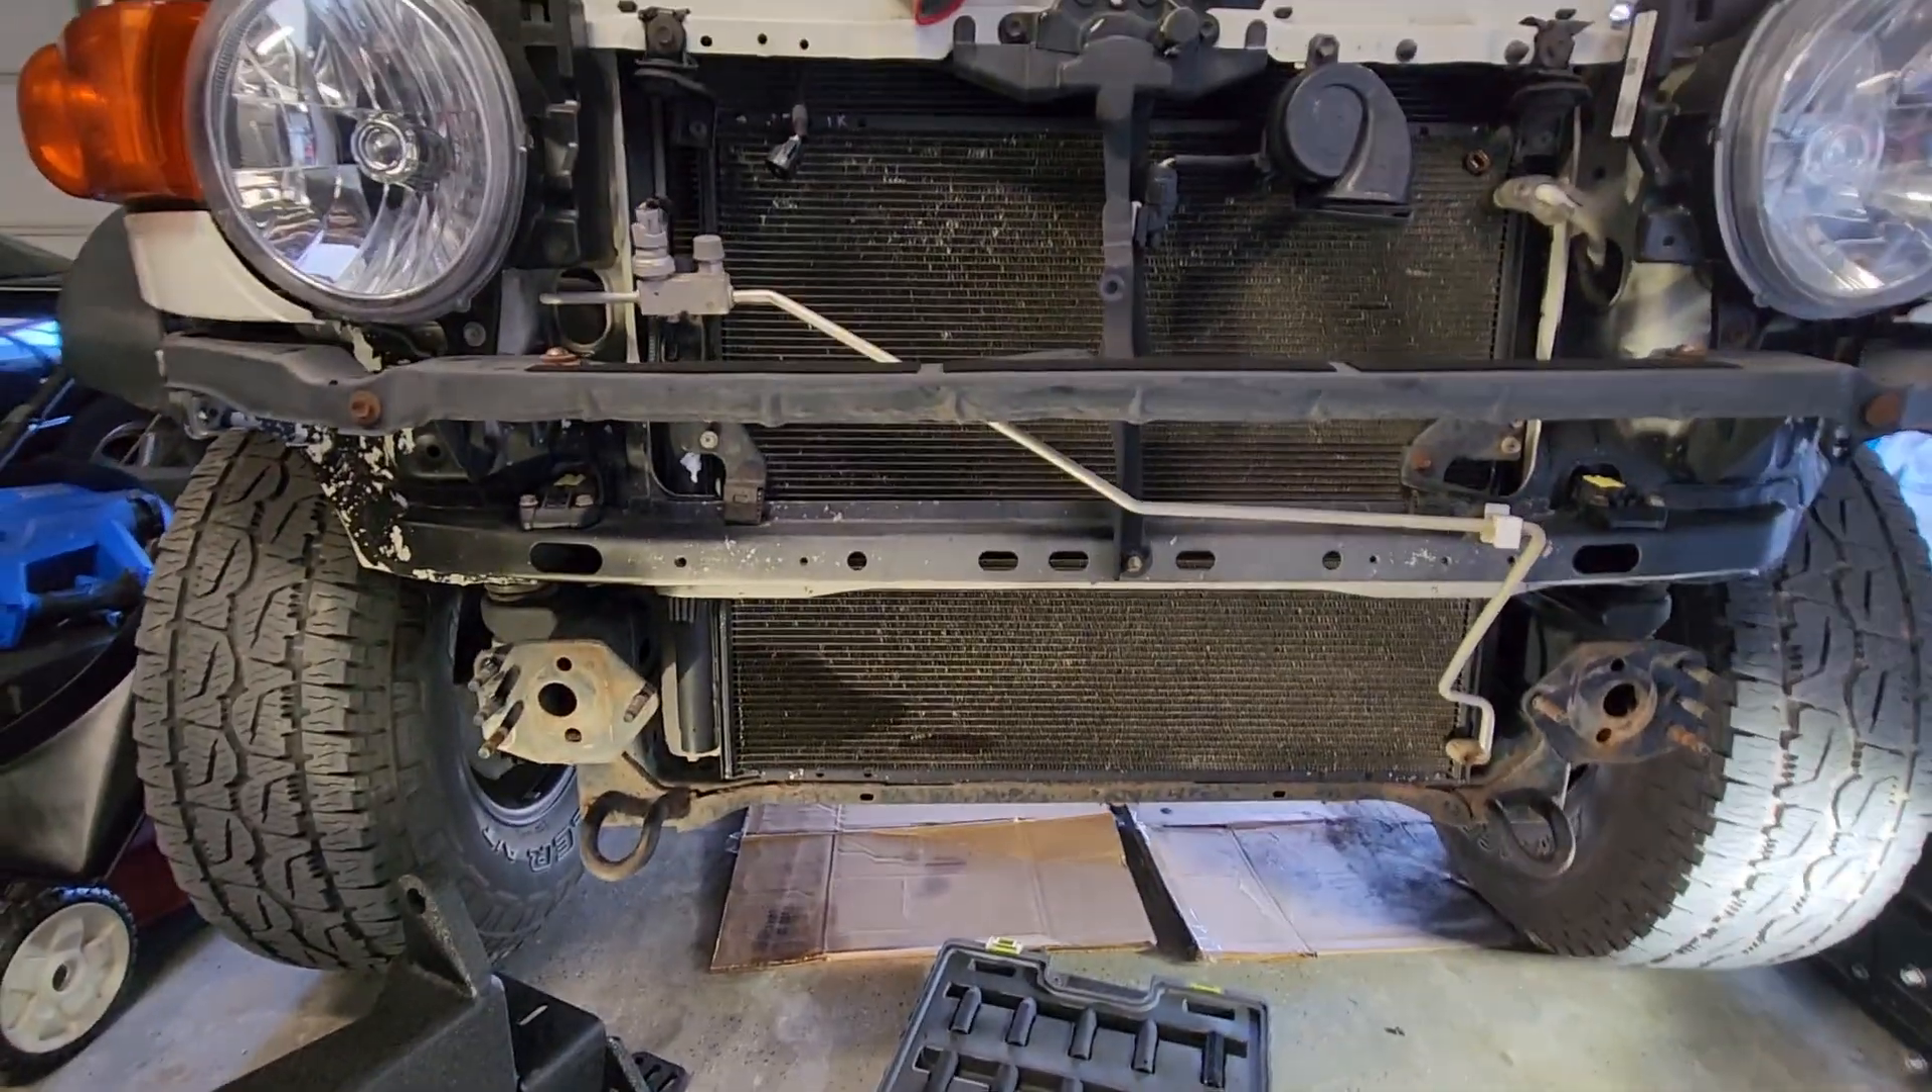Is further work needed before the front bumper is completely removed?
No.